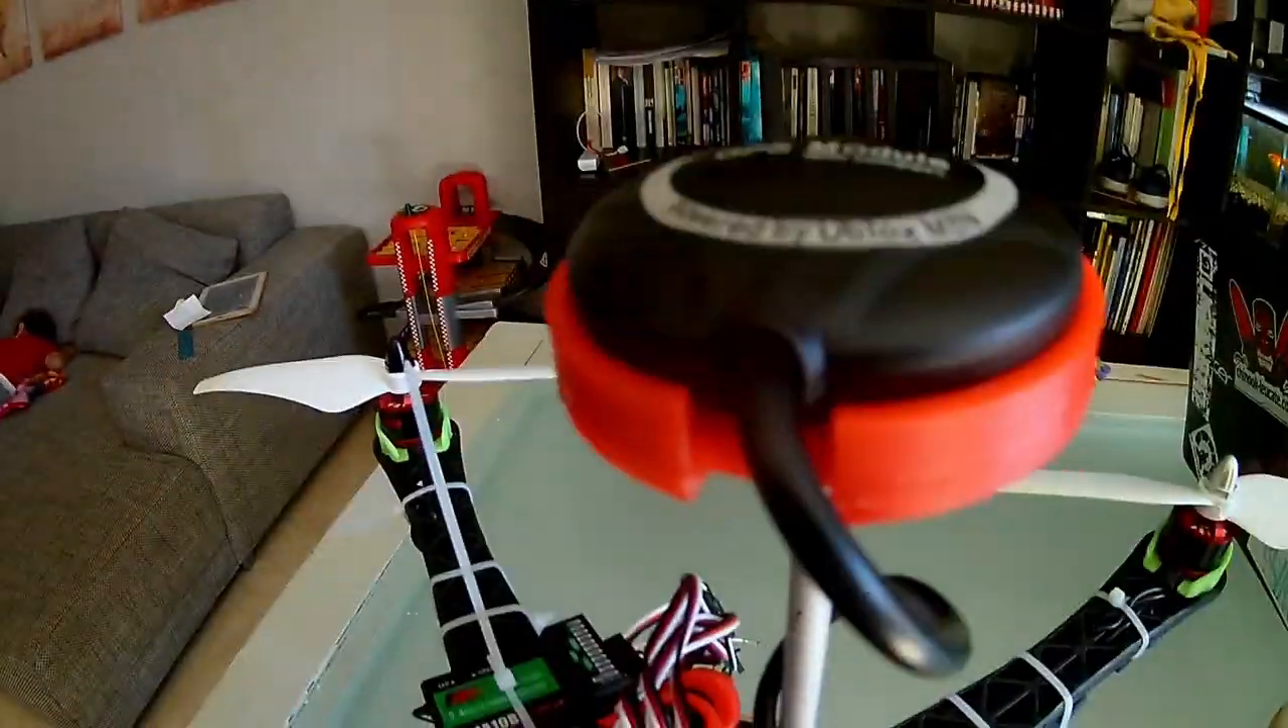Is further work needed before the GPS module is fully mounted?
No.